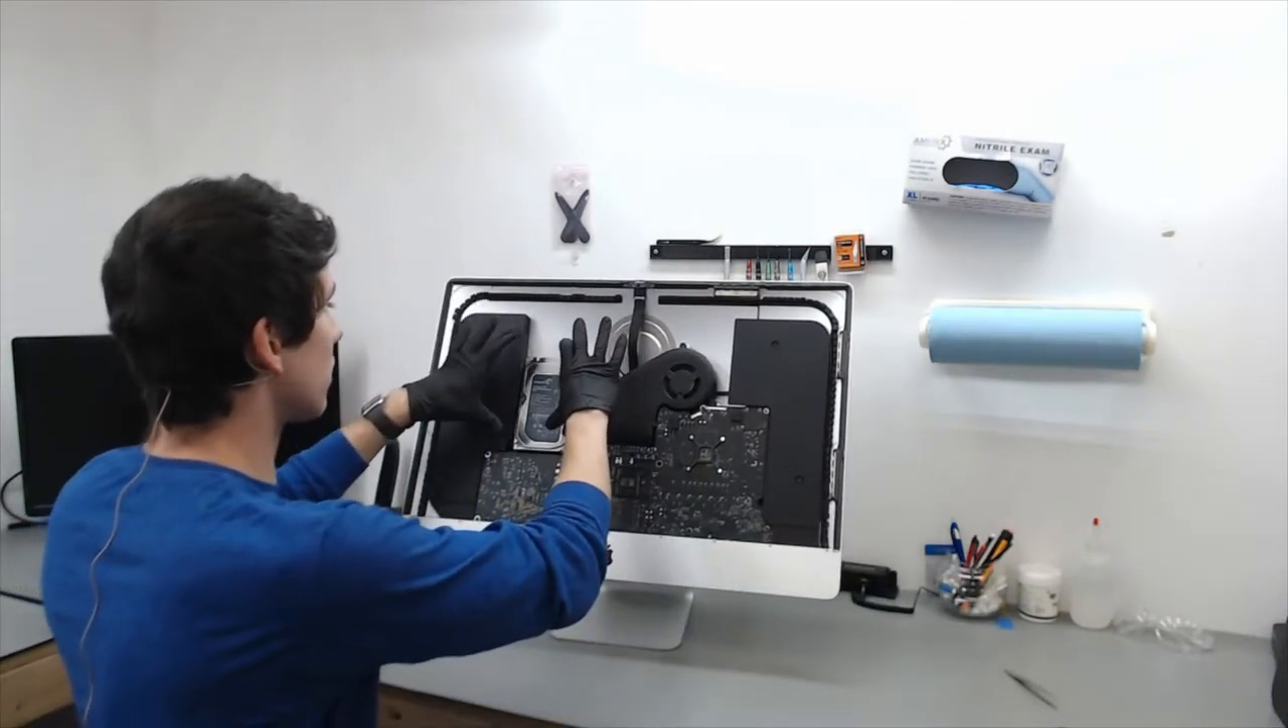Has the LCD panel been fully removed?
Yes.